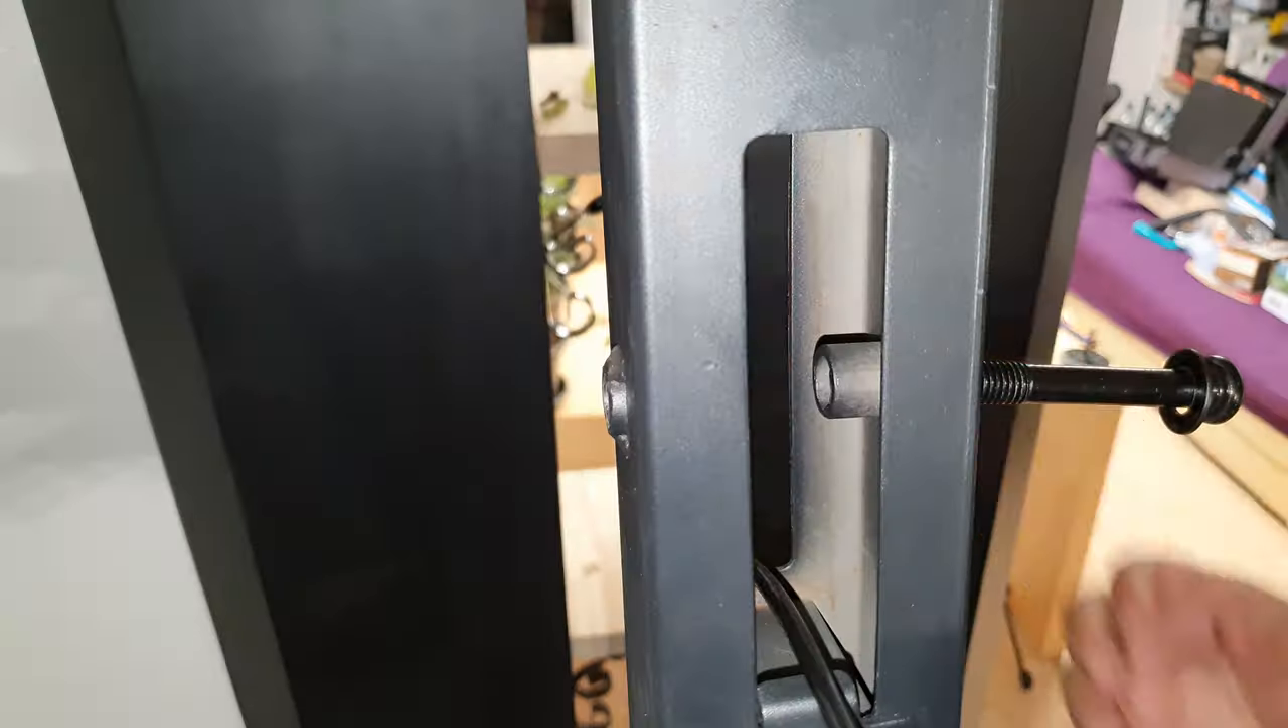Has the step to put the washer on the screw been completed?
Yes.